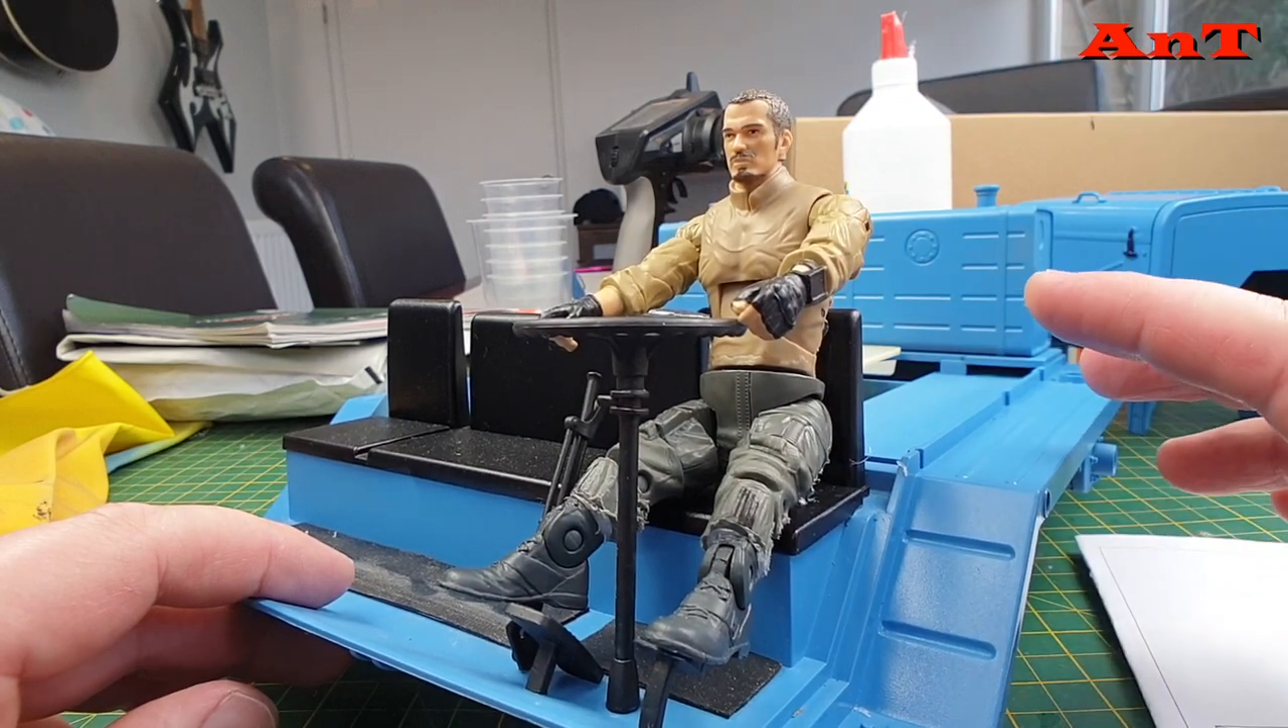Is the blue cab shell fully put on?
No.